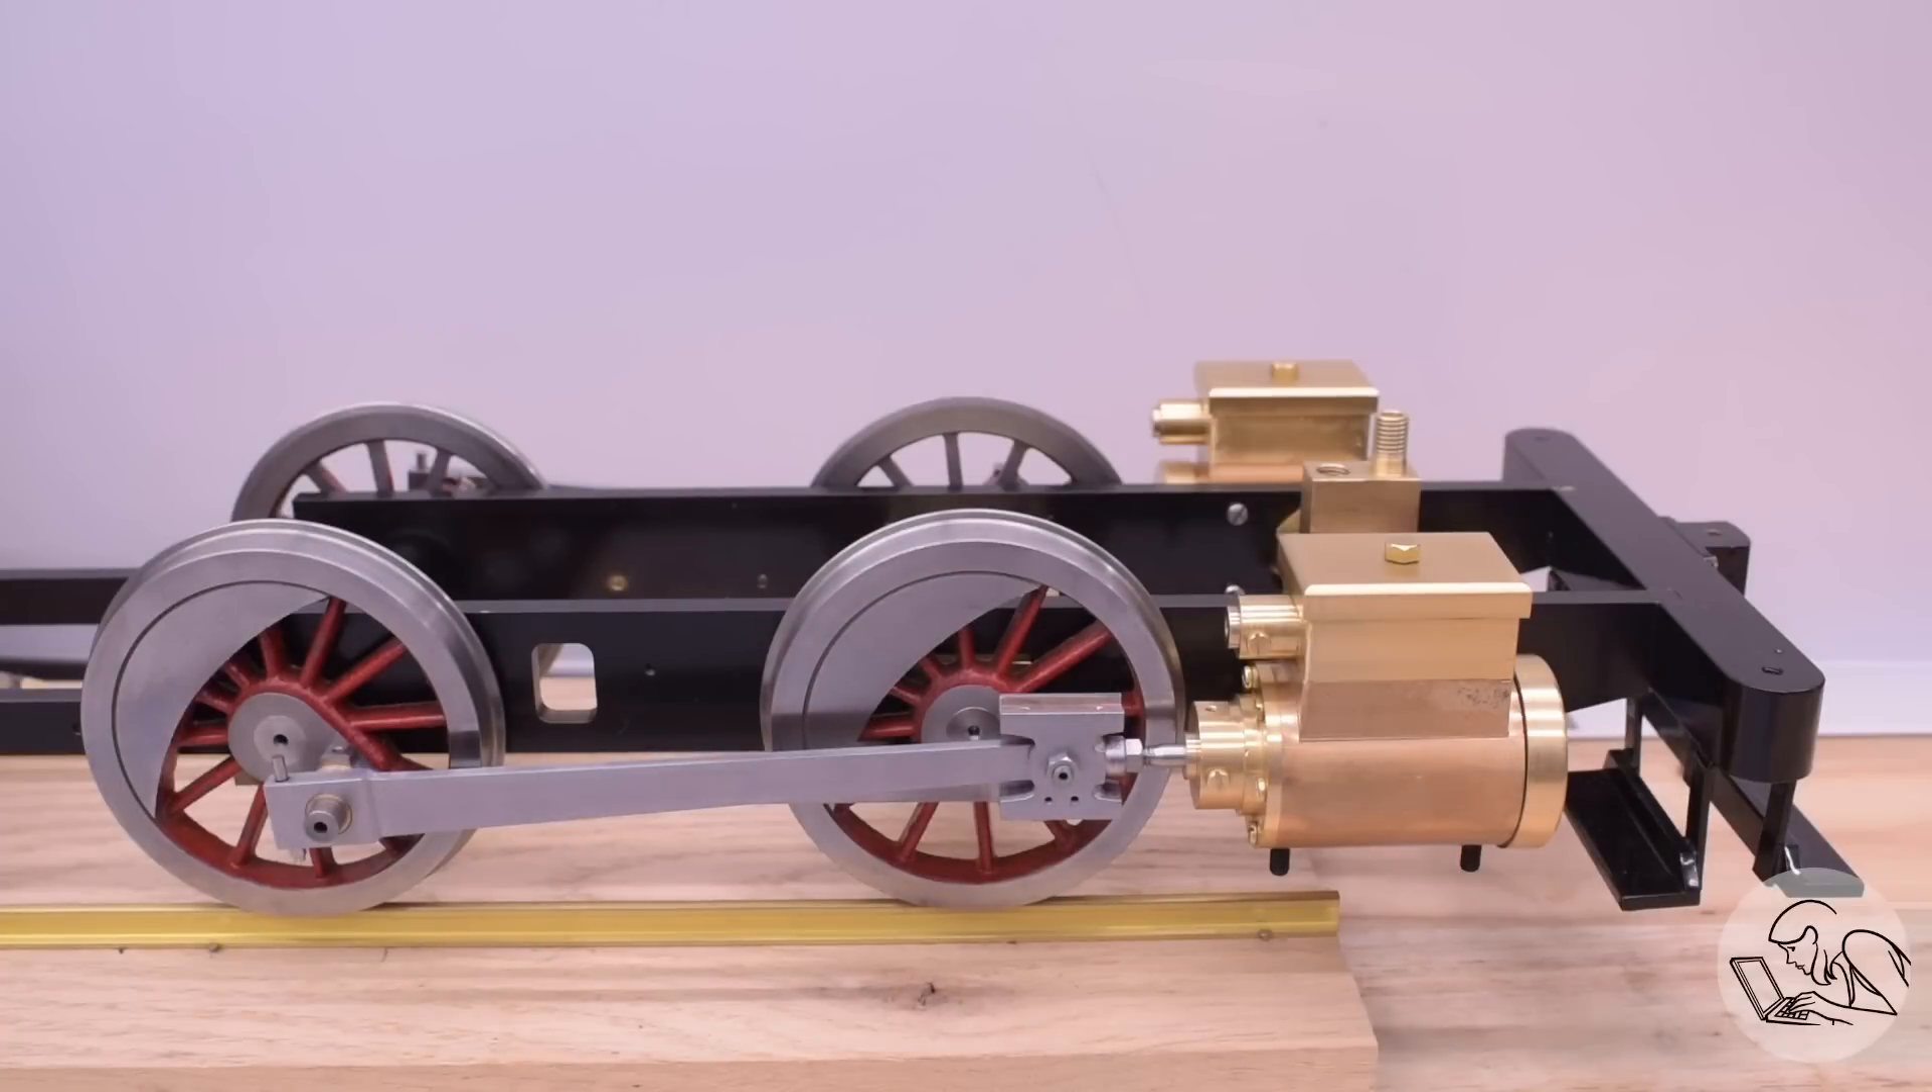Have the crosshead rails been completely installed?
No.